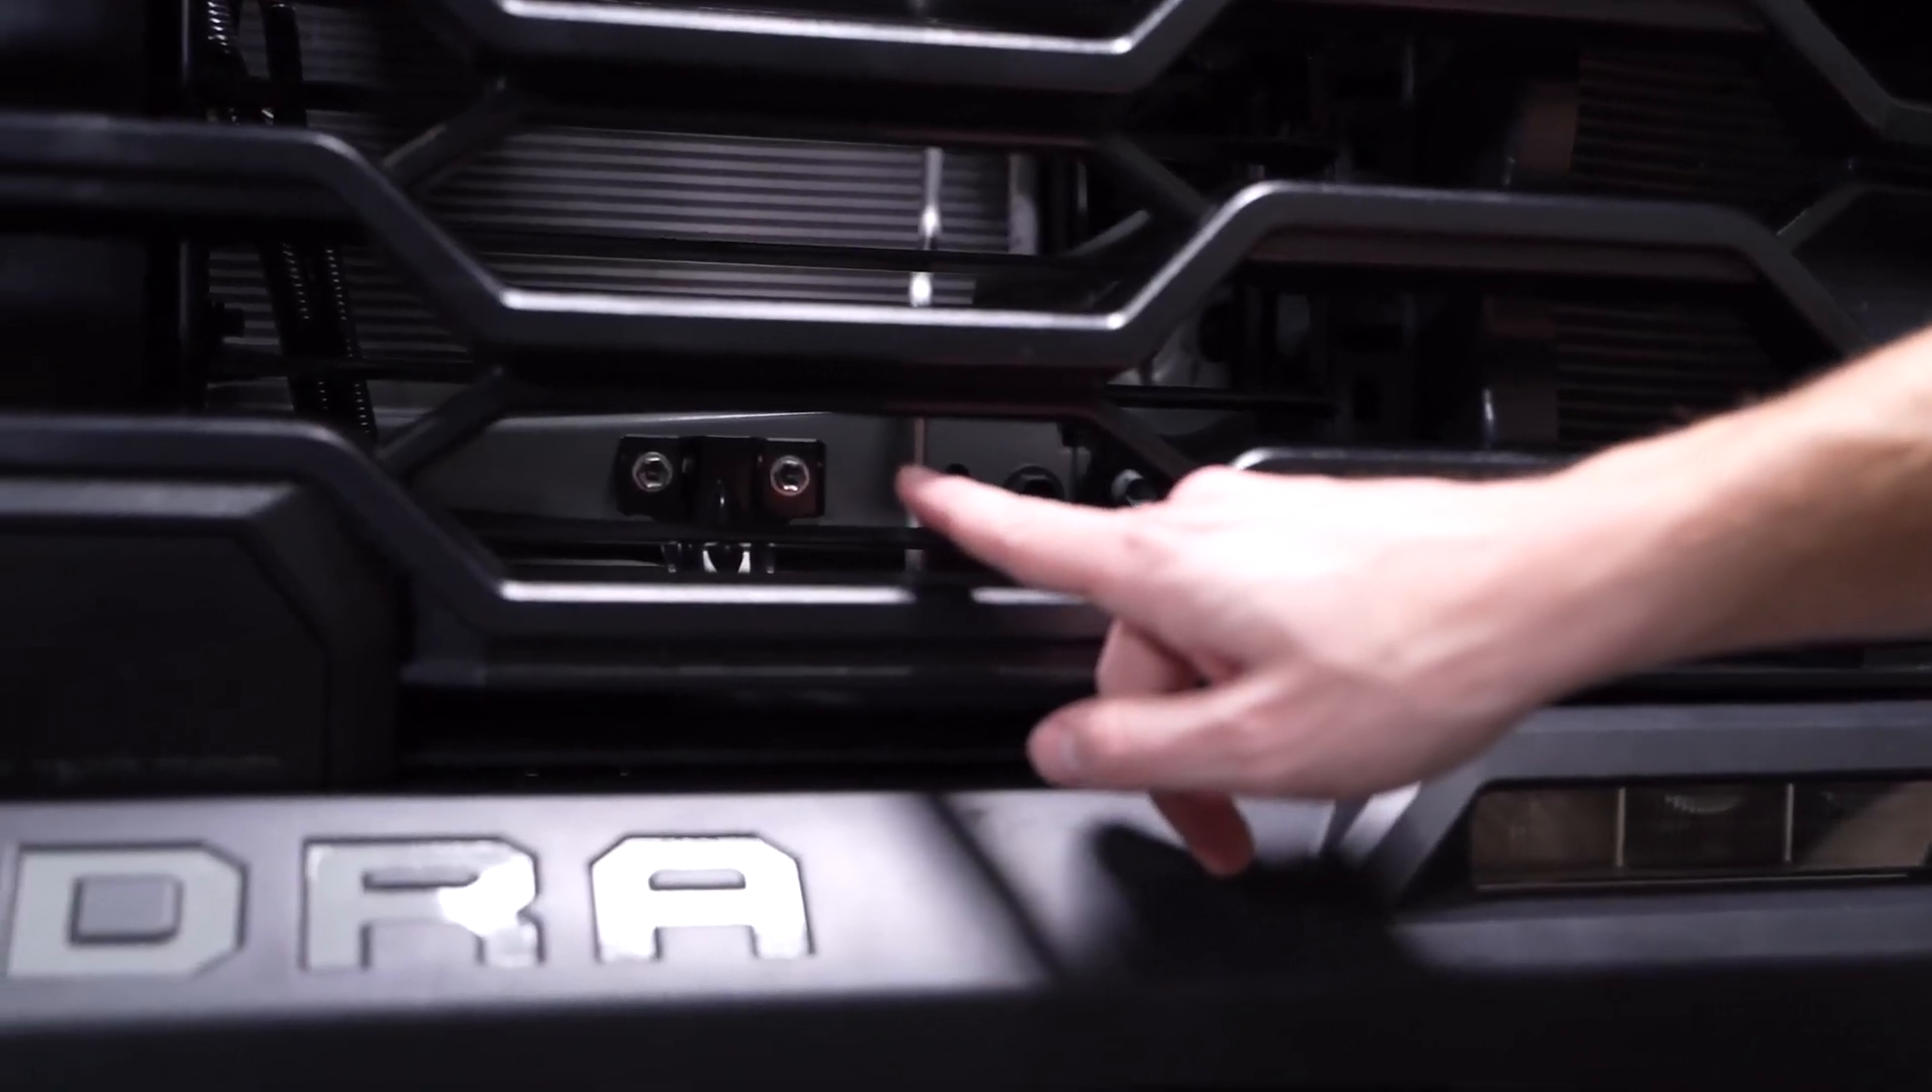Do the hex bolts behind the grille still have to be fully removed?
Yes.